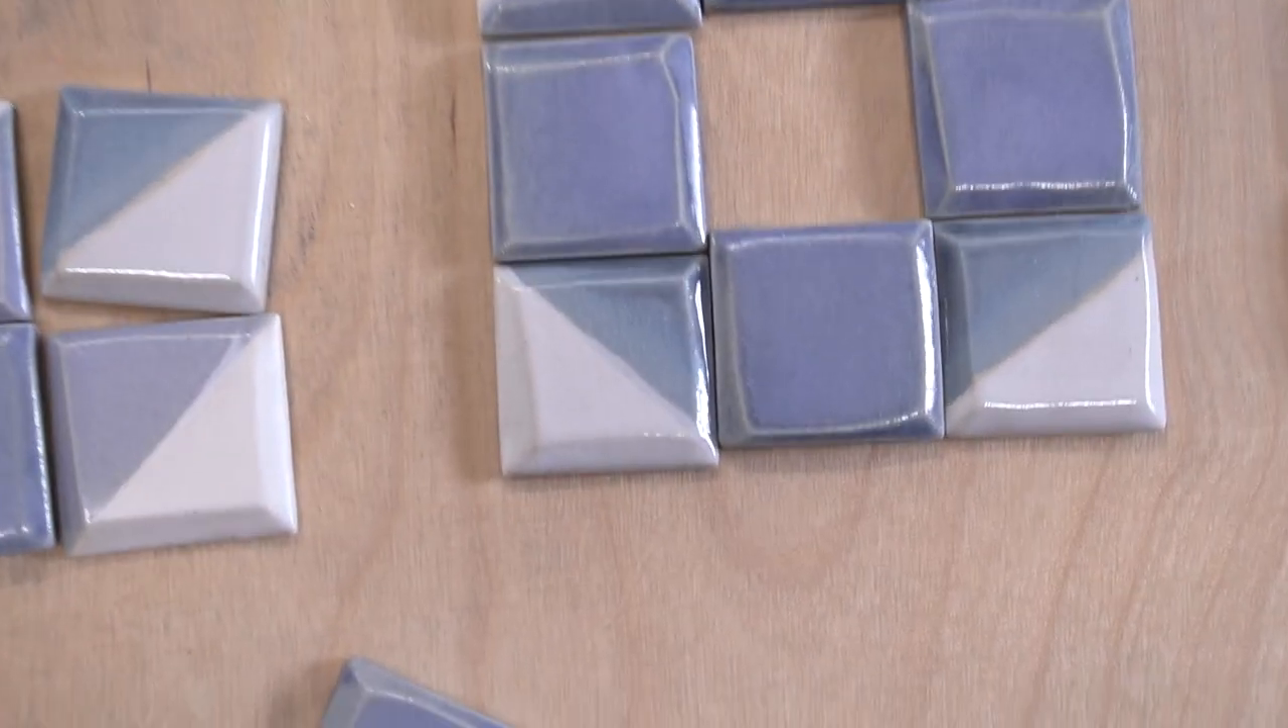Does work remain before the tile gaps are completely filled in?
Yes.